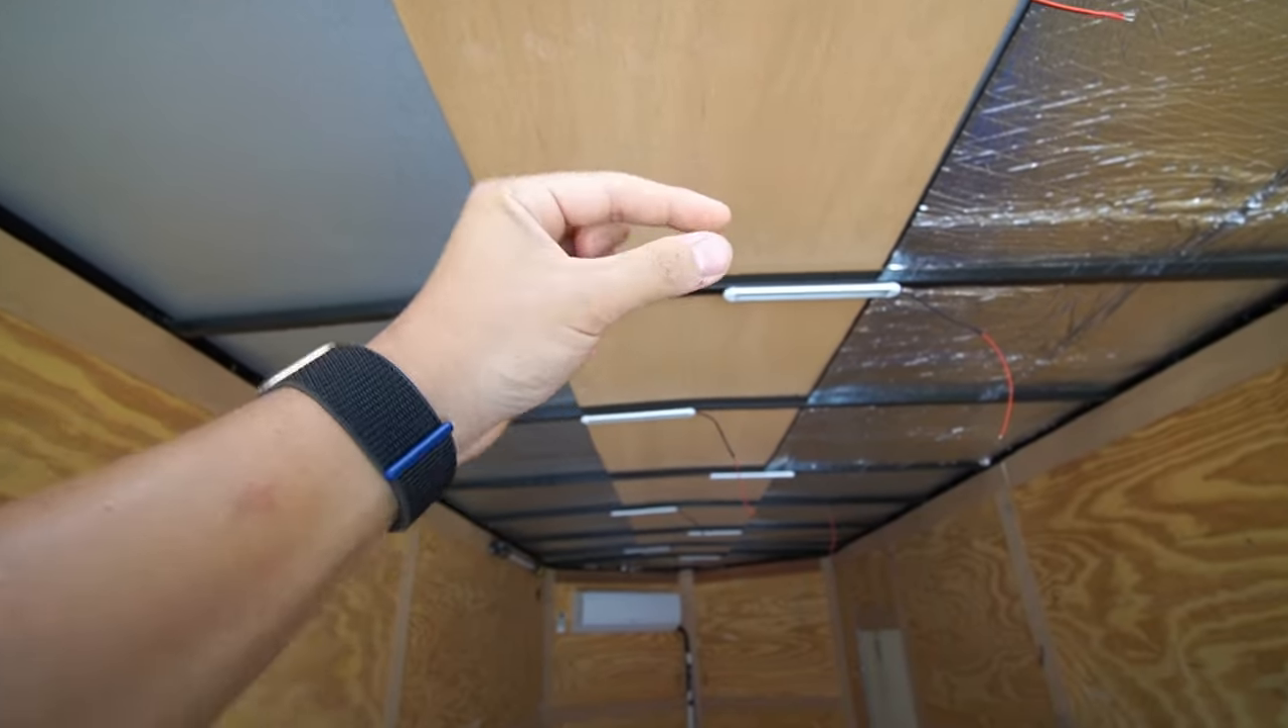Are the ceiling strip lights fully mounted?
Yes.